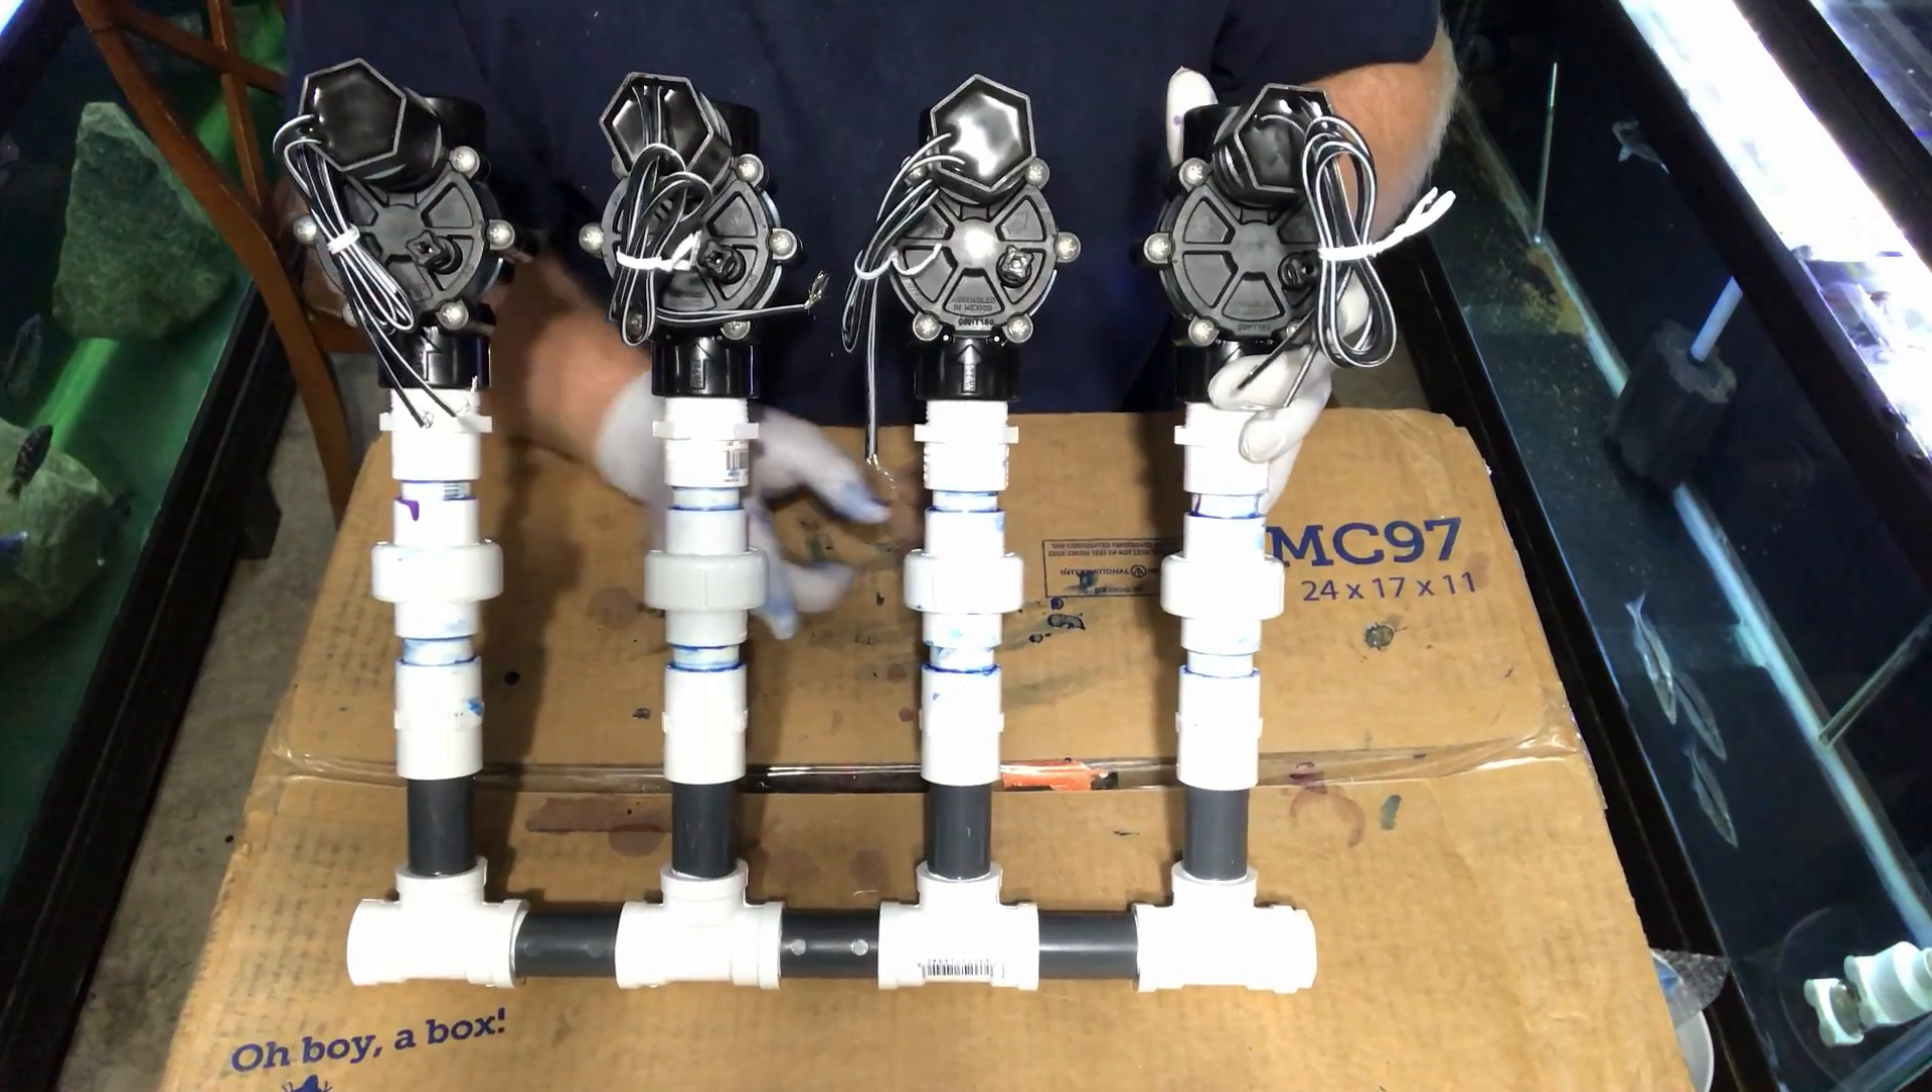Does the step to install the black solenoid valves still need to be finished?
No.